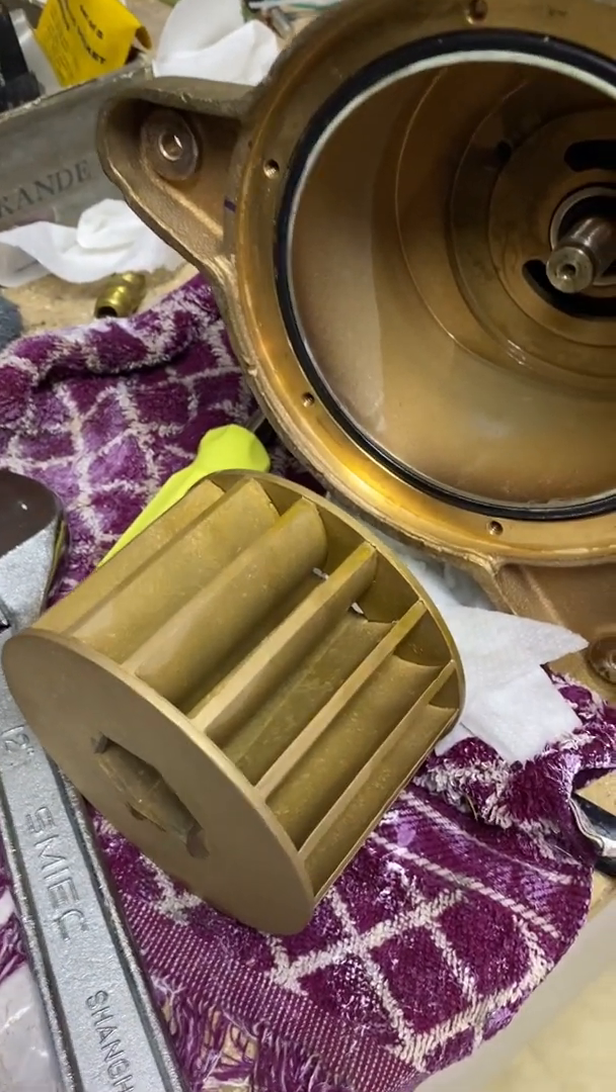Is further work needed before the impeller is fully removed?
No.